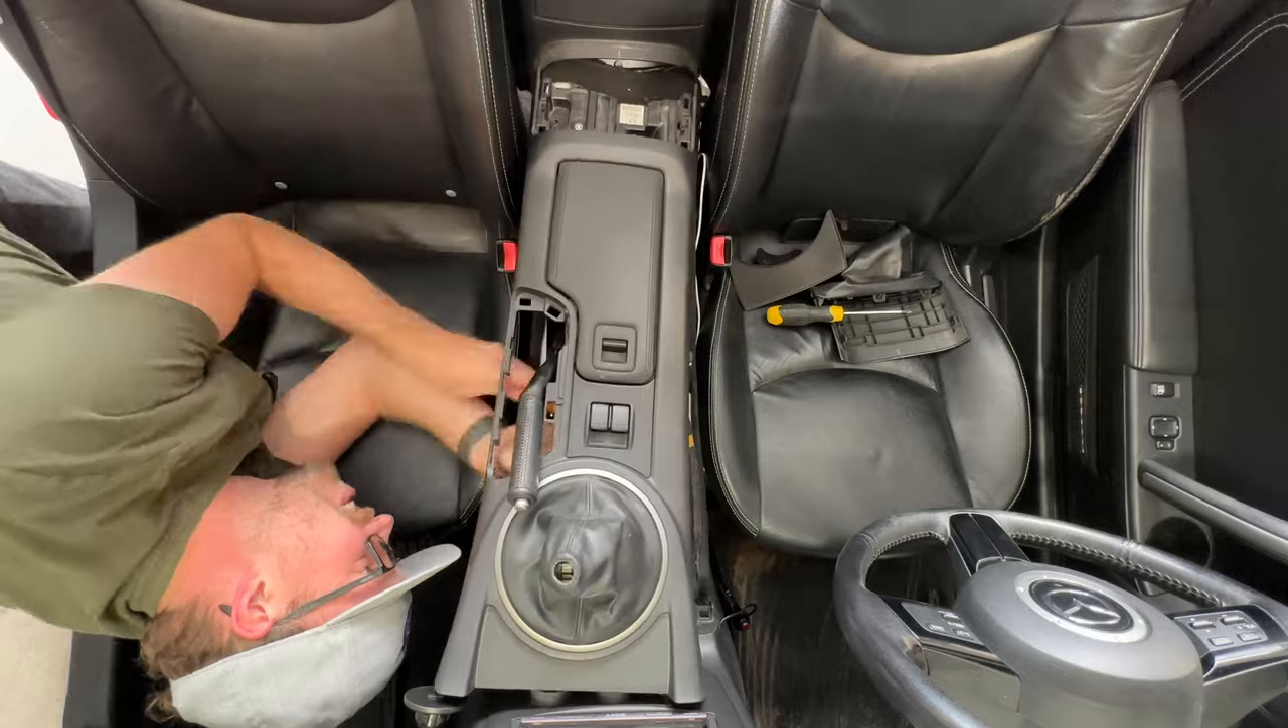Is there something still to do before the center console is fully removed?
Yes.